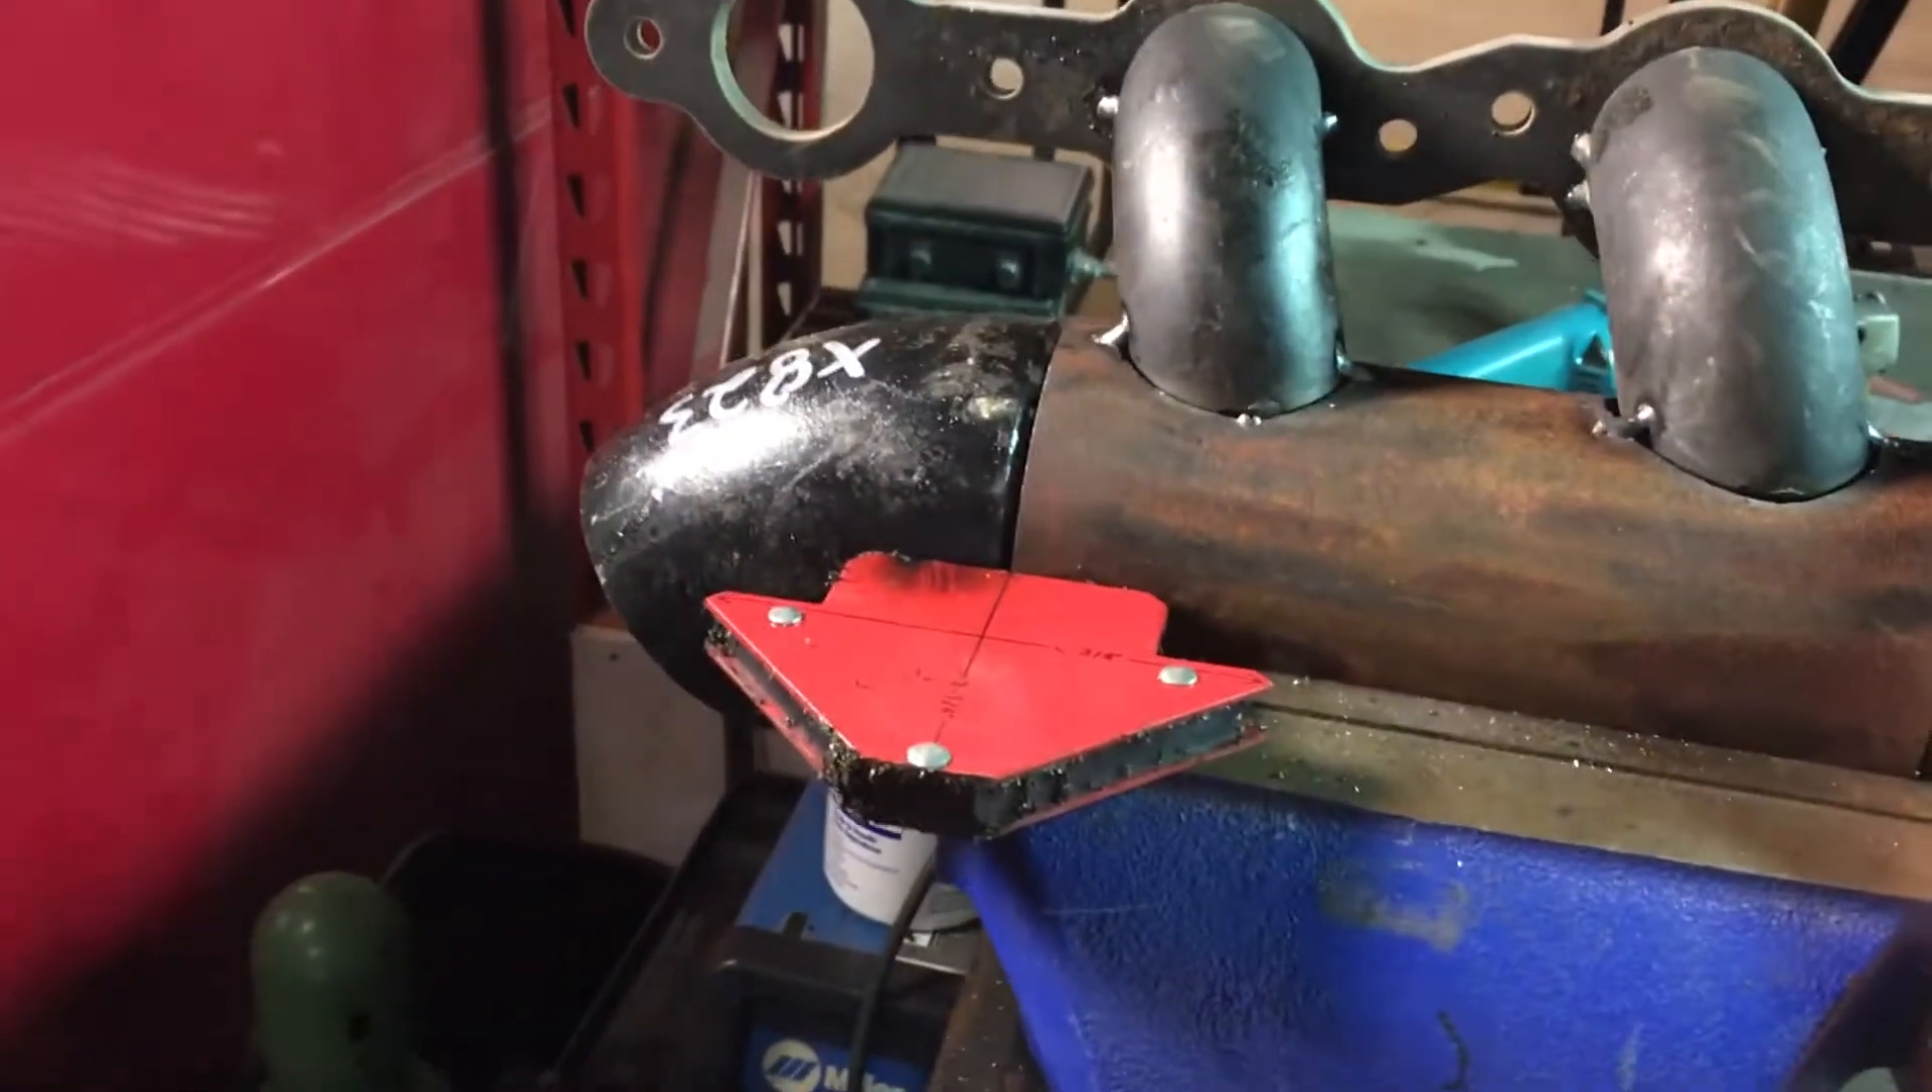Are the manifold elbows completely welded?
No.